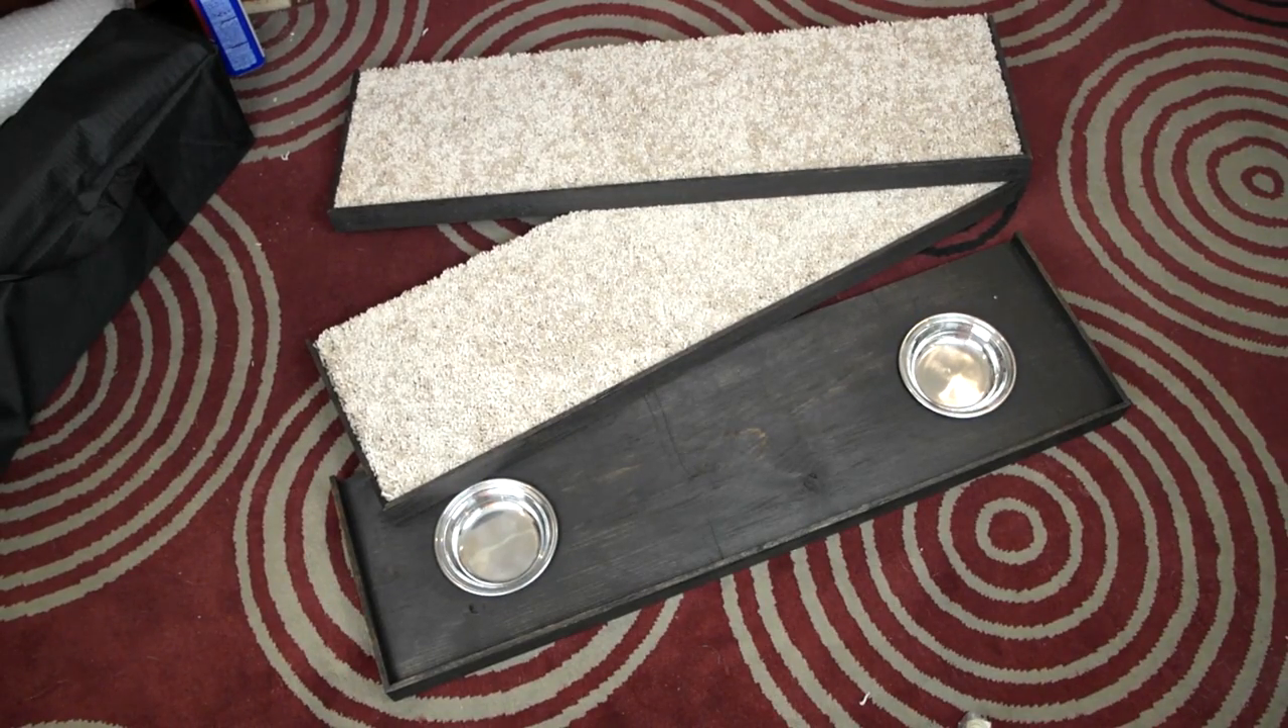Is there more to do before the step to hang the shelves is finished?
Yes.